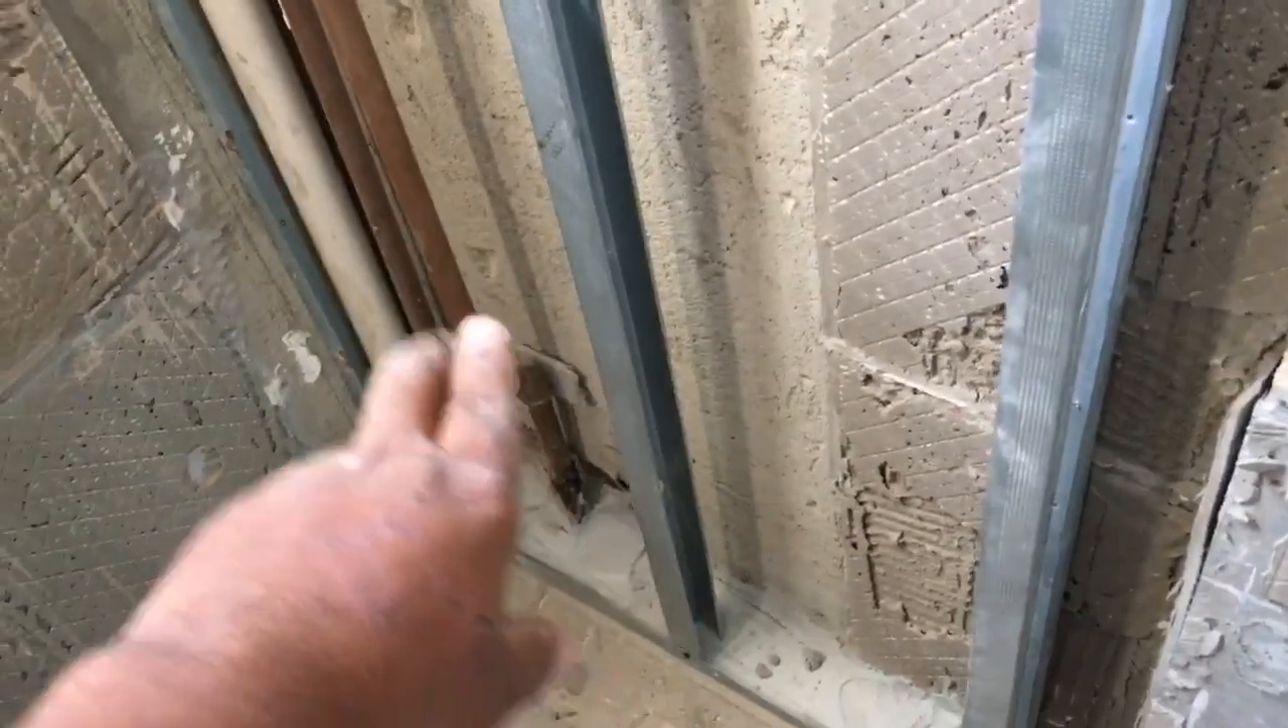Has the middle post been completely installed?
Yes.